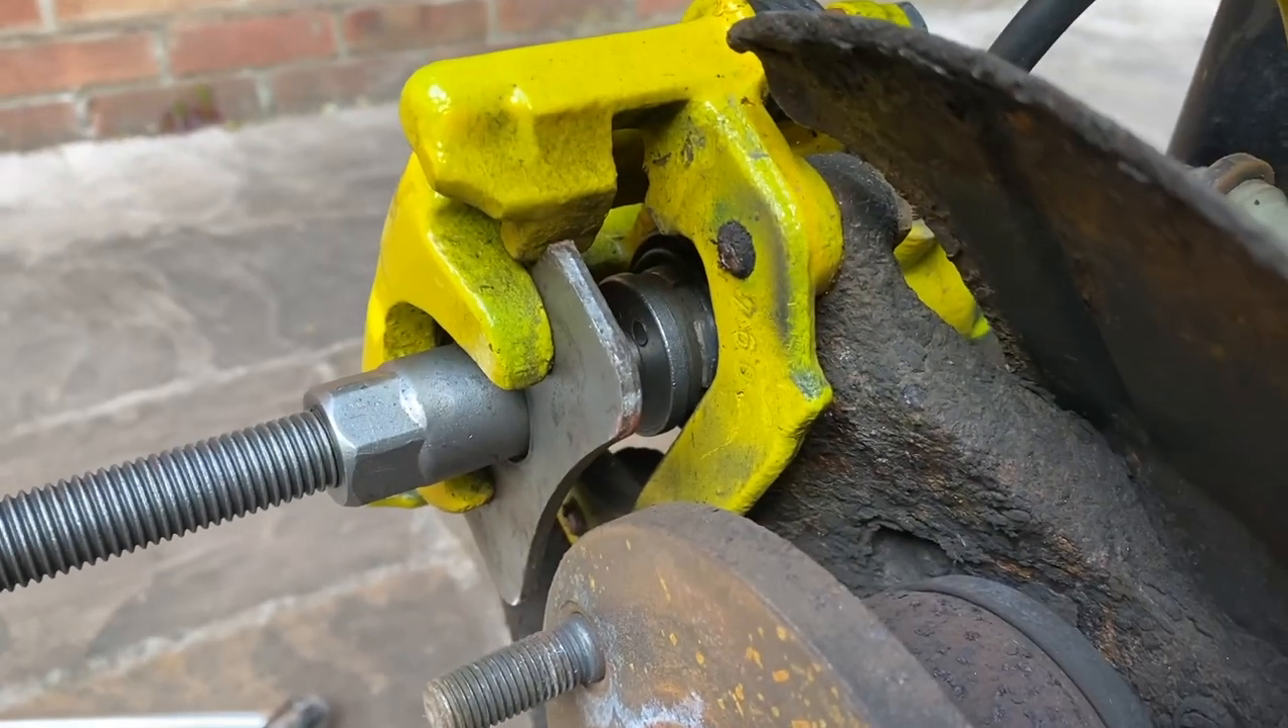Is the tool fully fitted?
Yes.